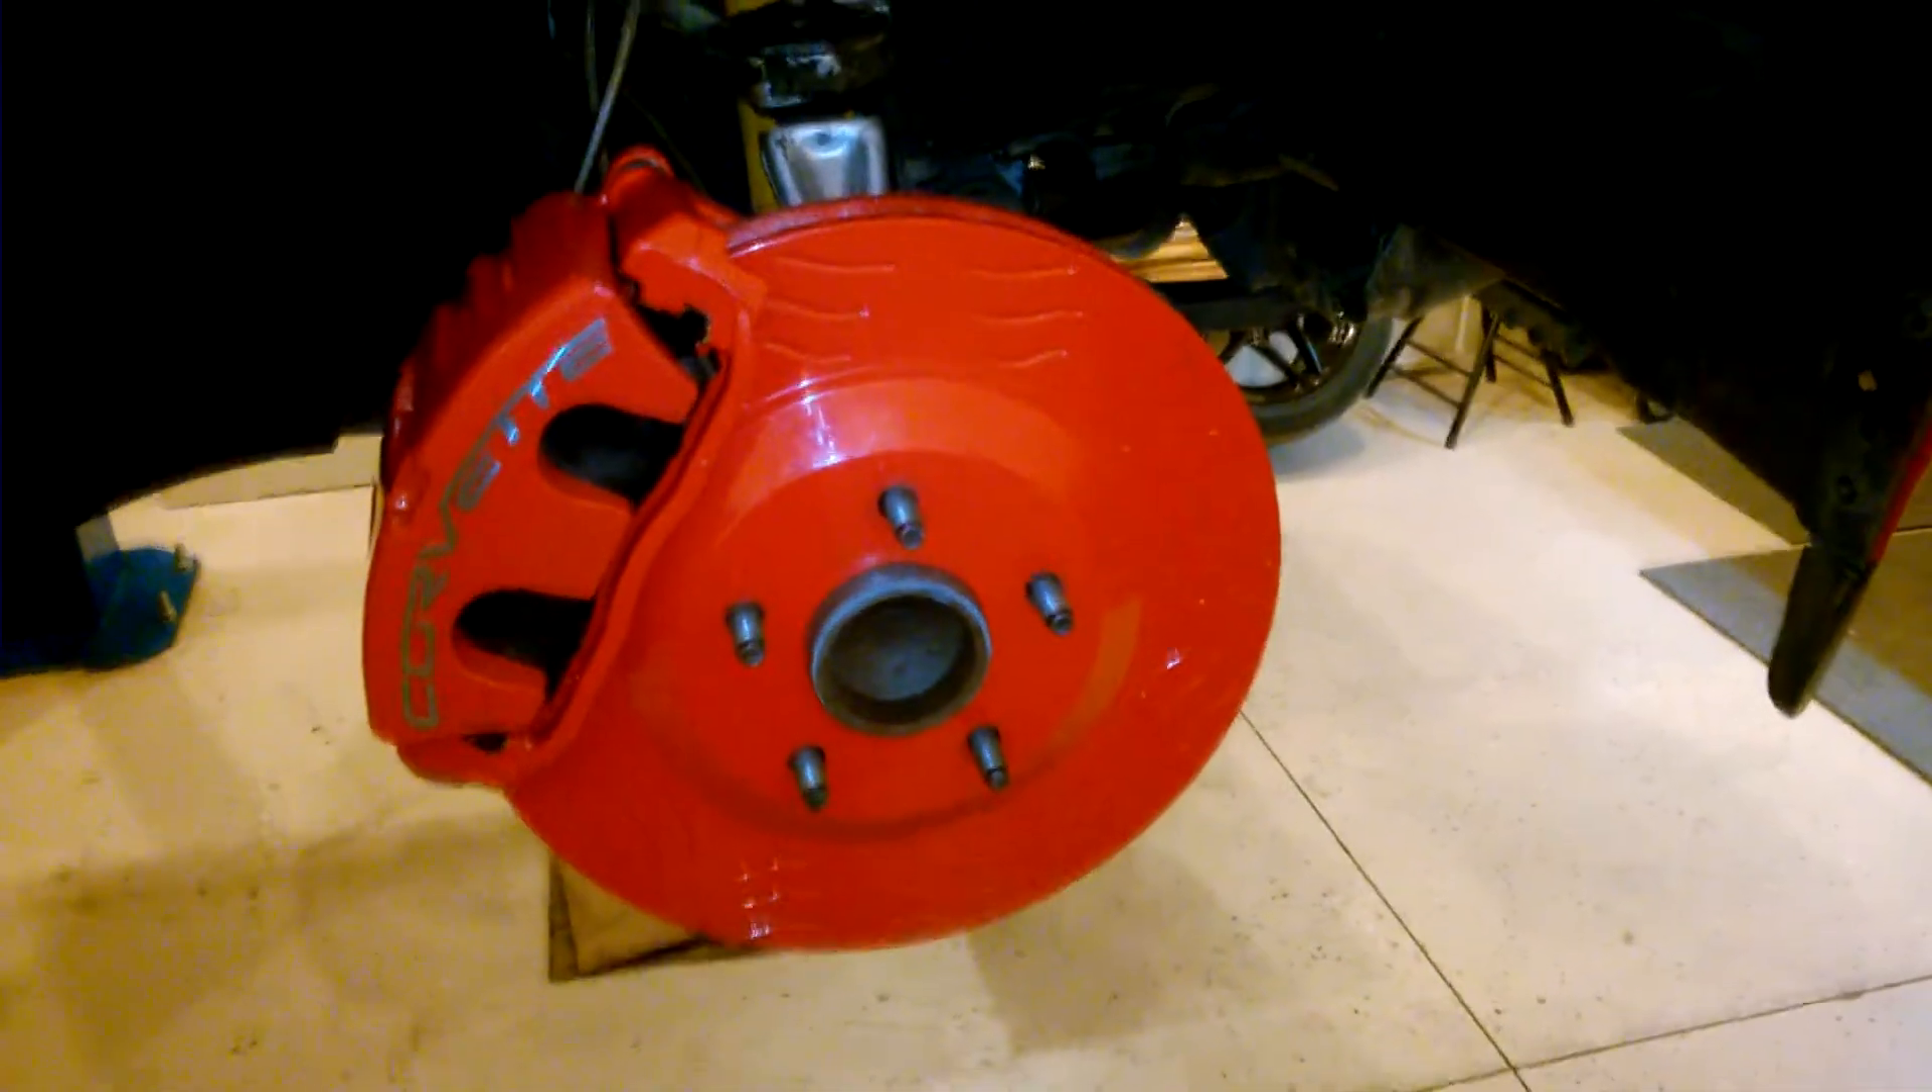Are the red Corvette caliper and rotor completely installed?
Yes.